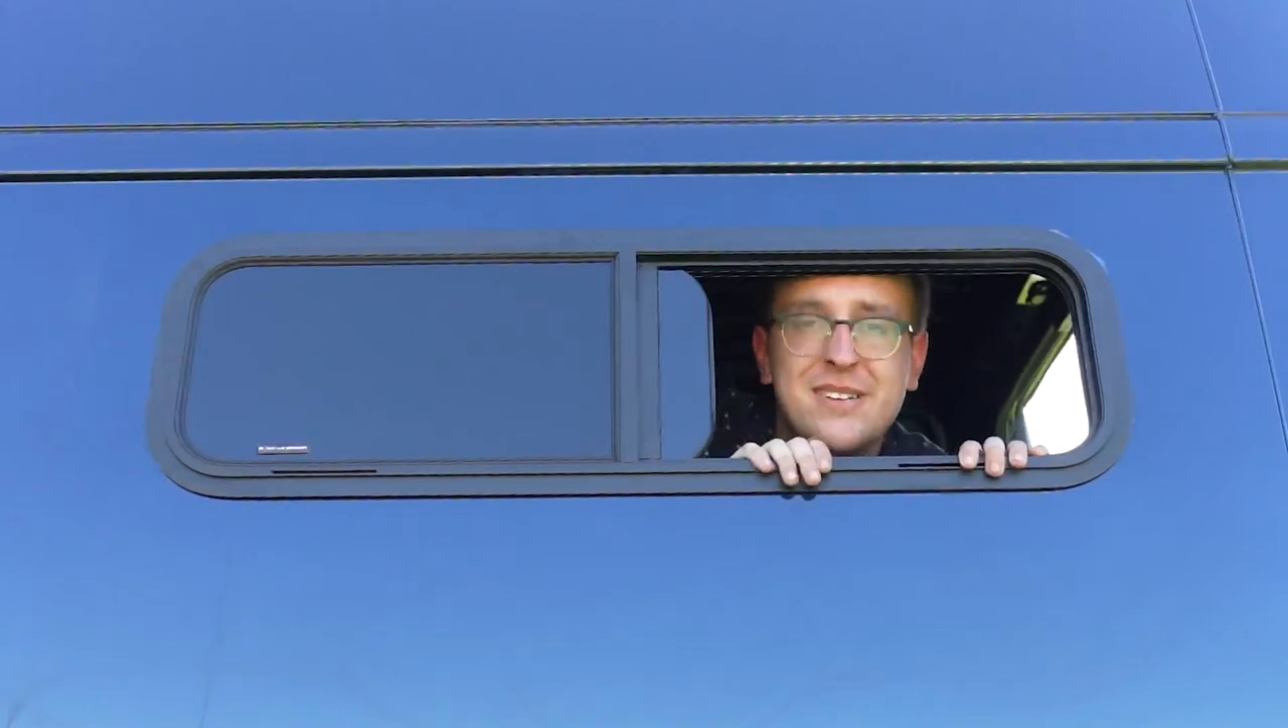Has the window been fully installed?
Yes.